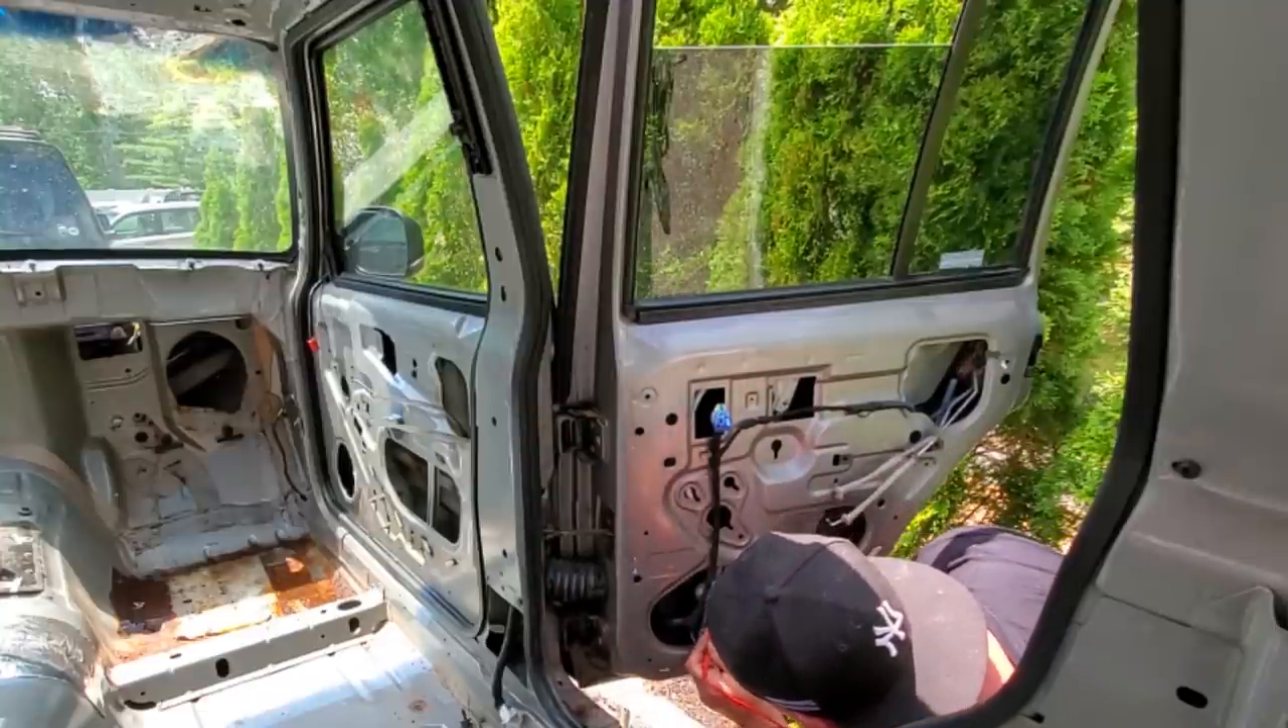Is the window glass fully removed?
No.